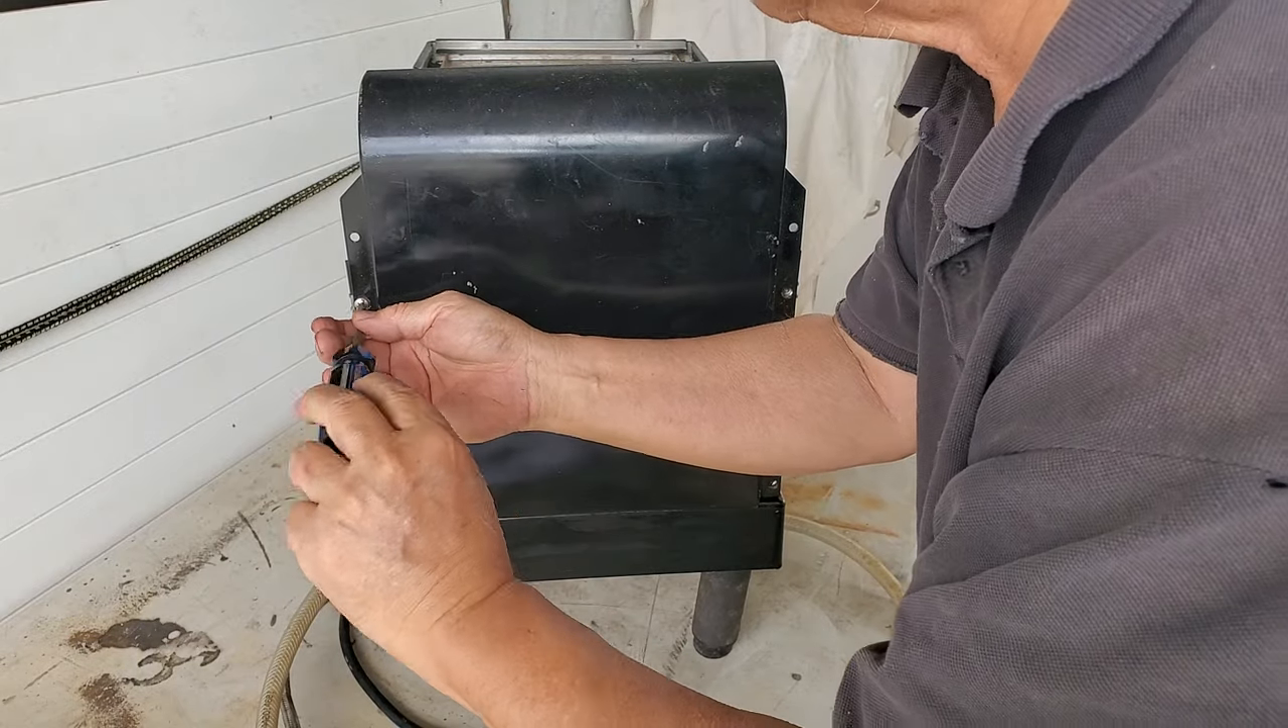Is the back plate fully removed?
No.